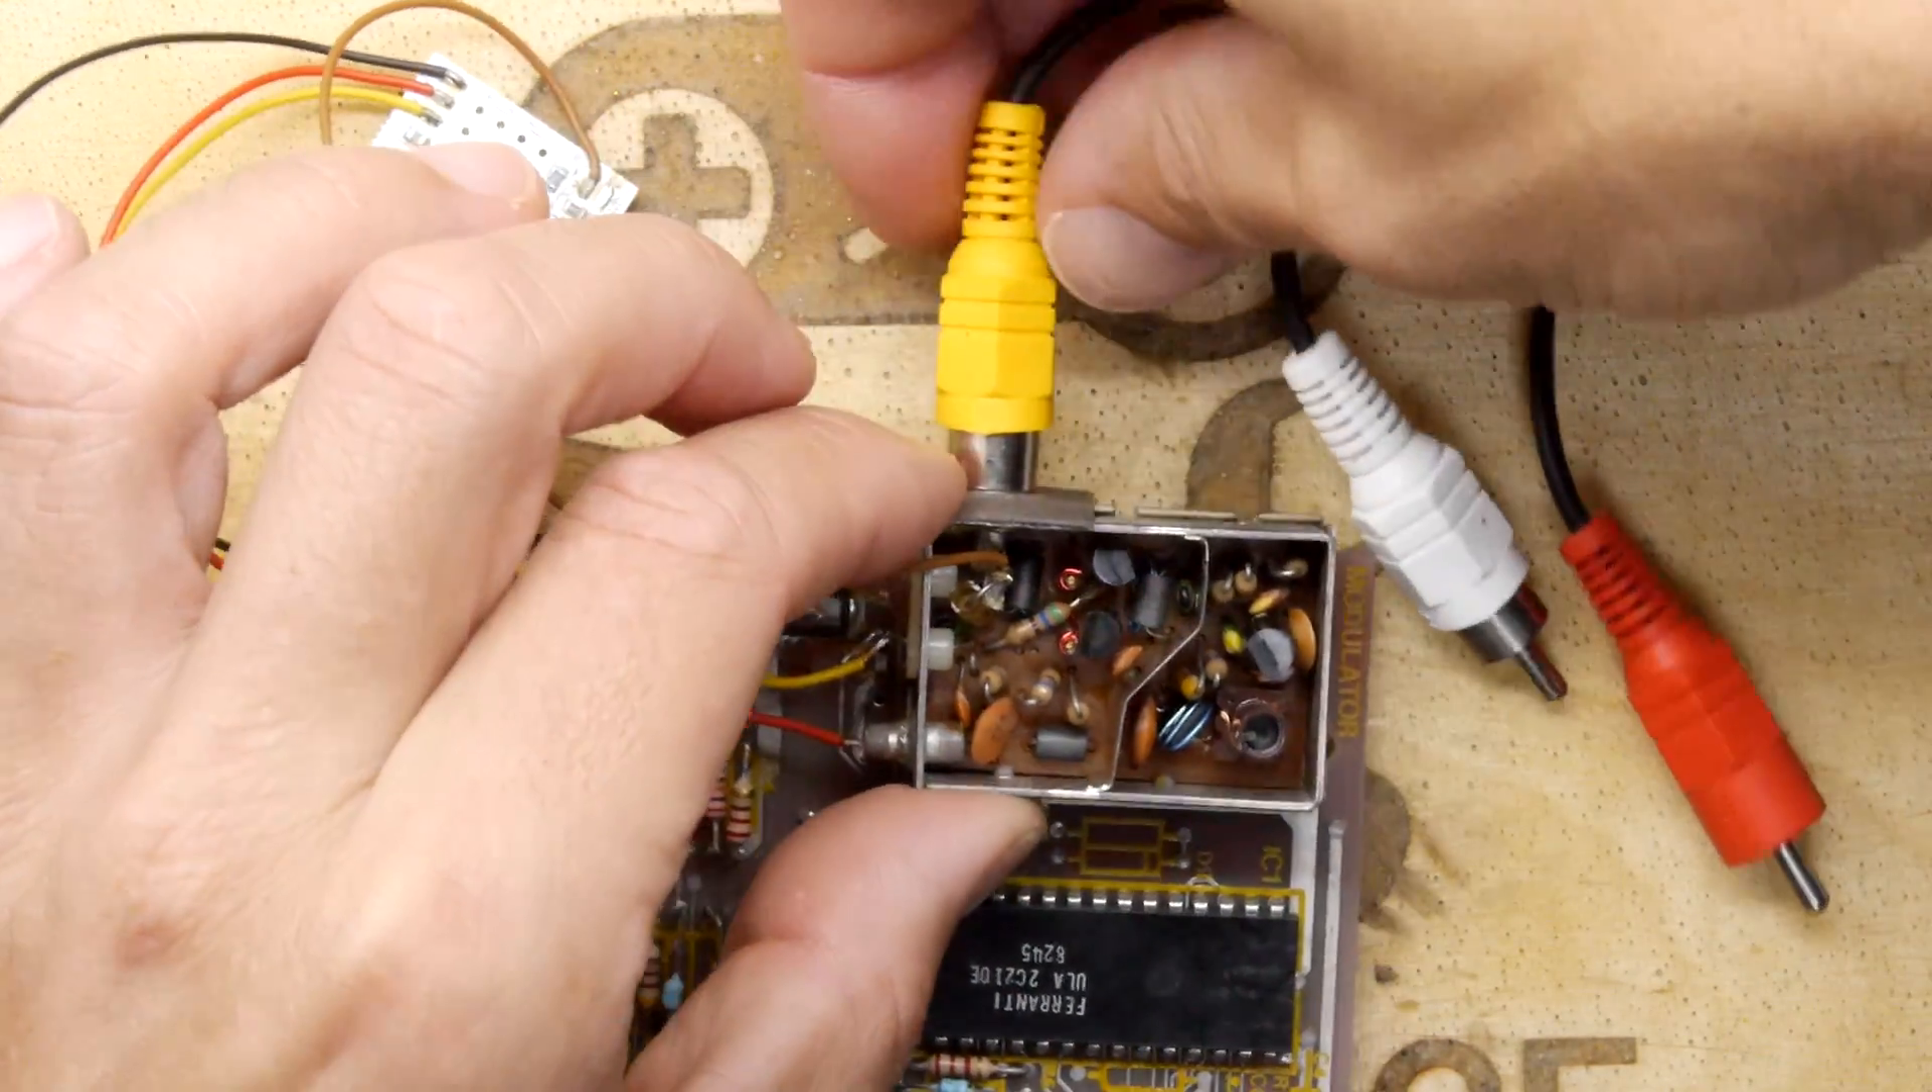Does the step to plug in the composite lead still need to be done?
No.